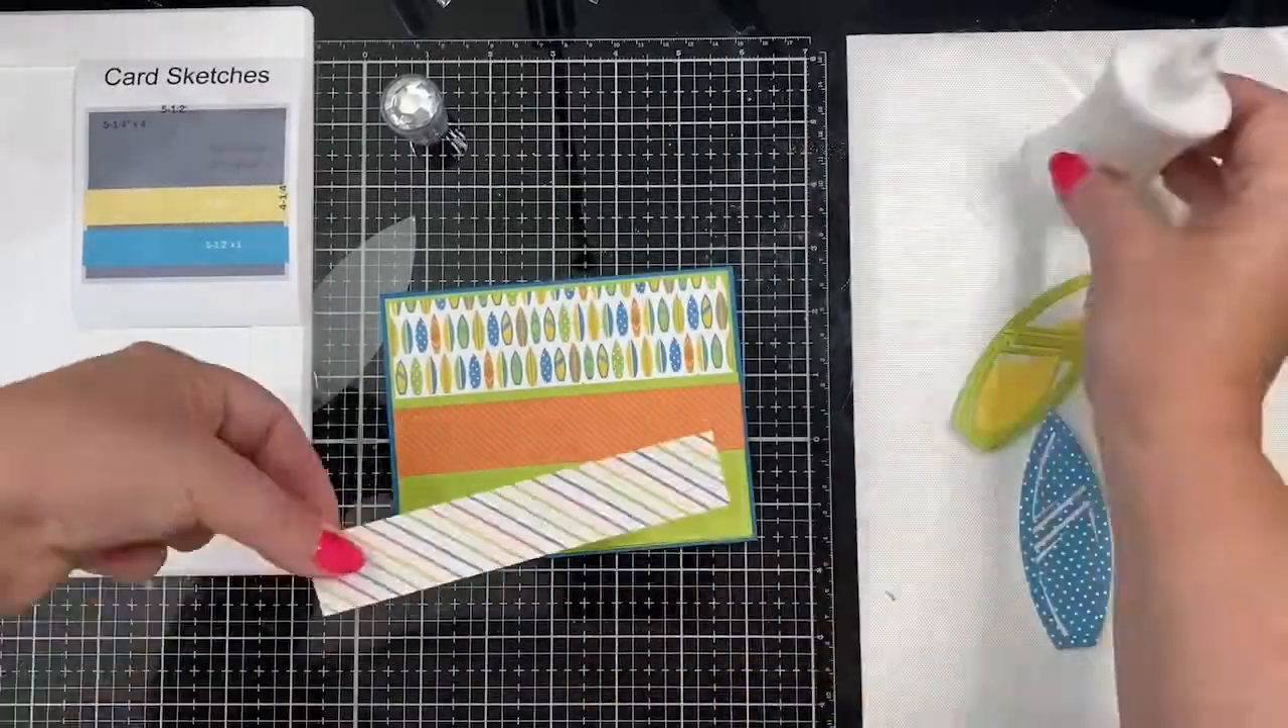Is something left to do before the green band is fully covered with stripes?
Yes.